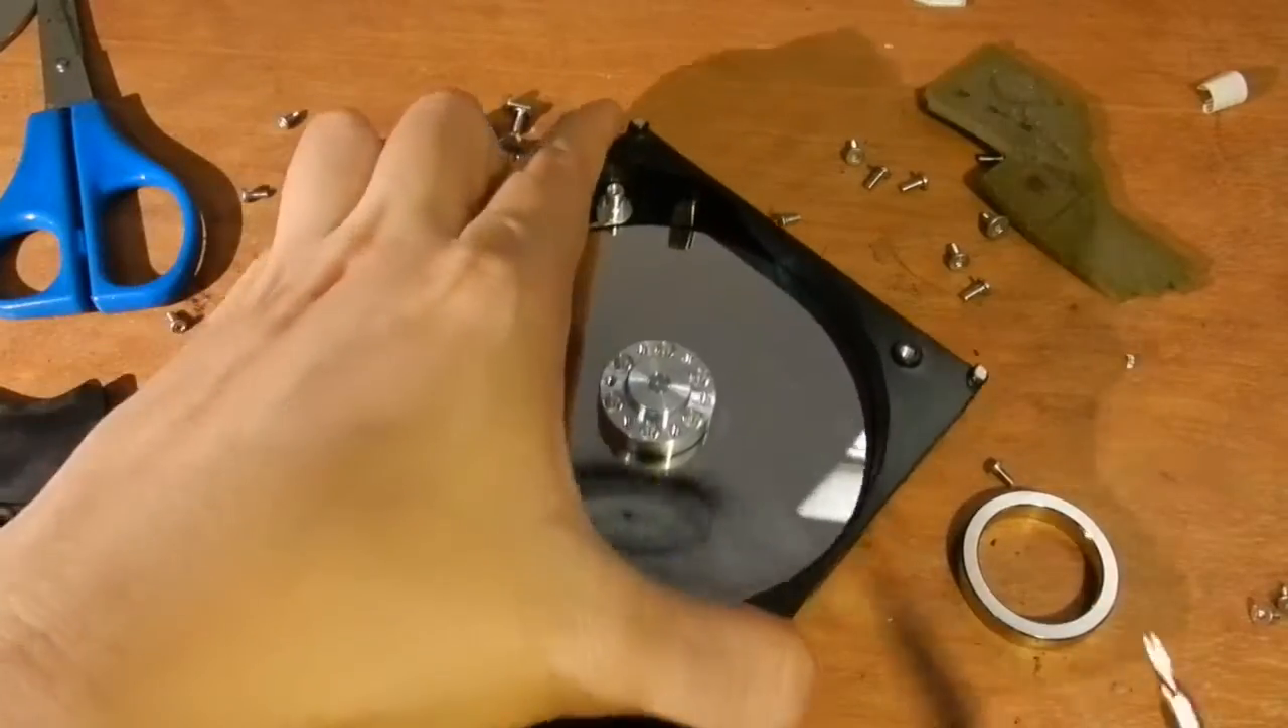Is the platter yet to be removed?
Yes.